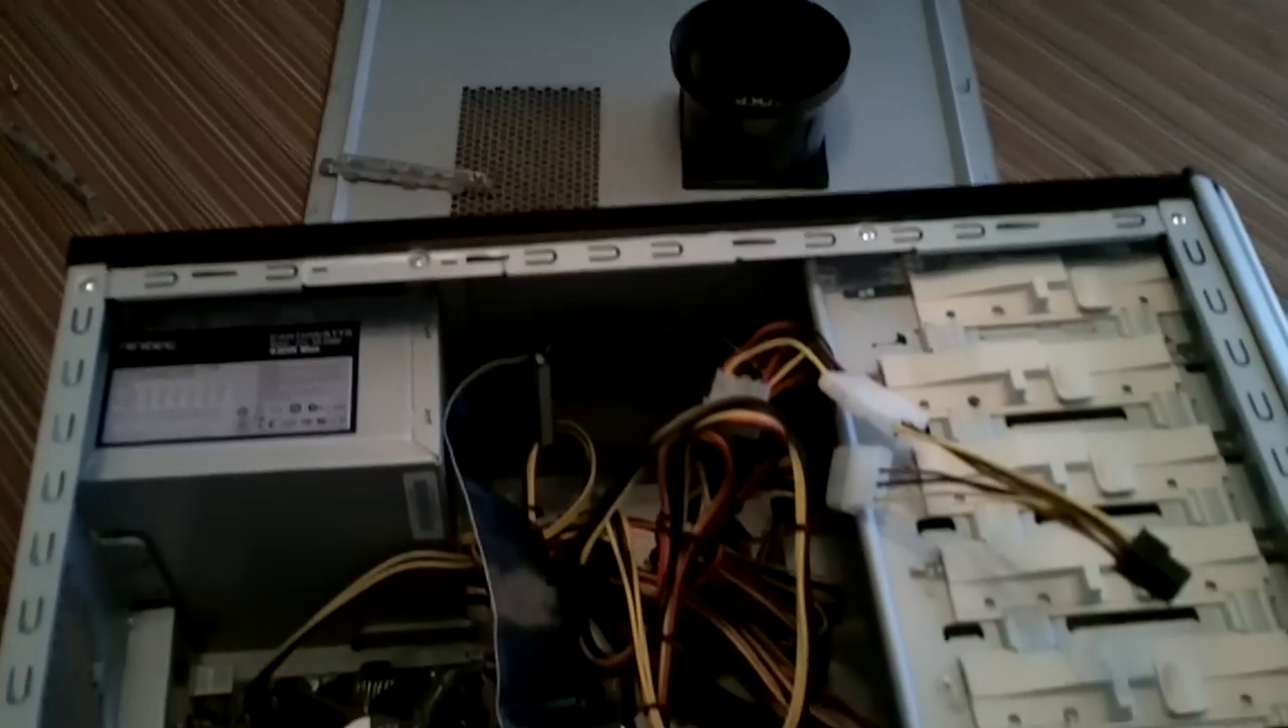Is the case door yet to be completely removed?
No.